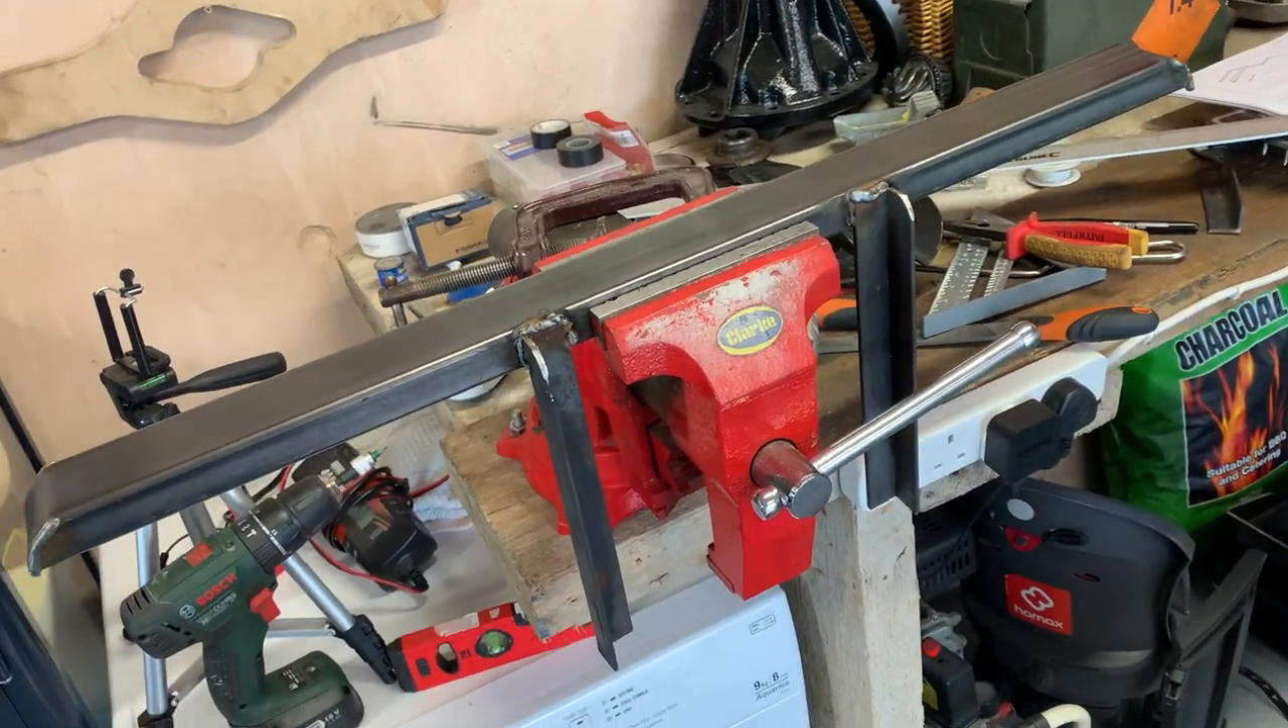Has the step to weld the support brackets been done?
Yes.